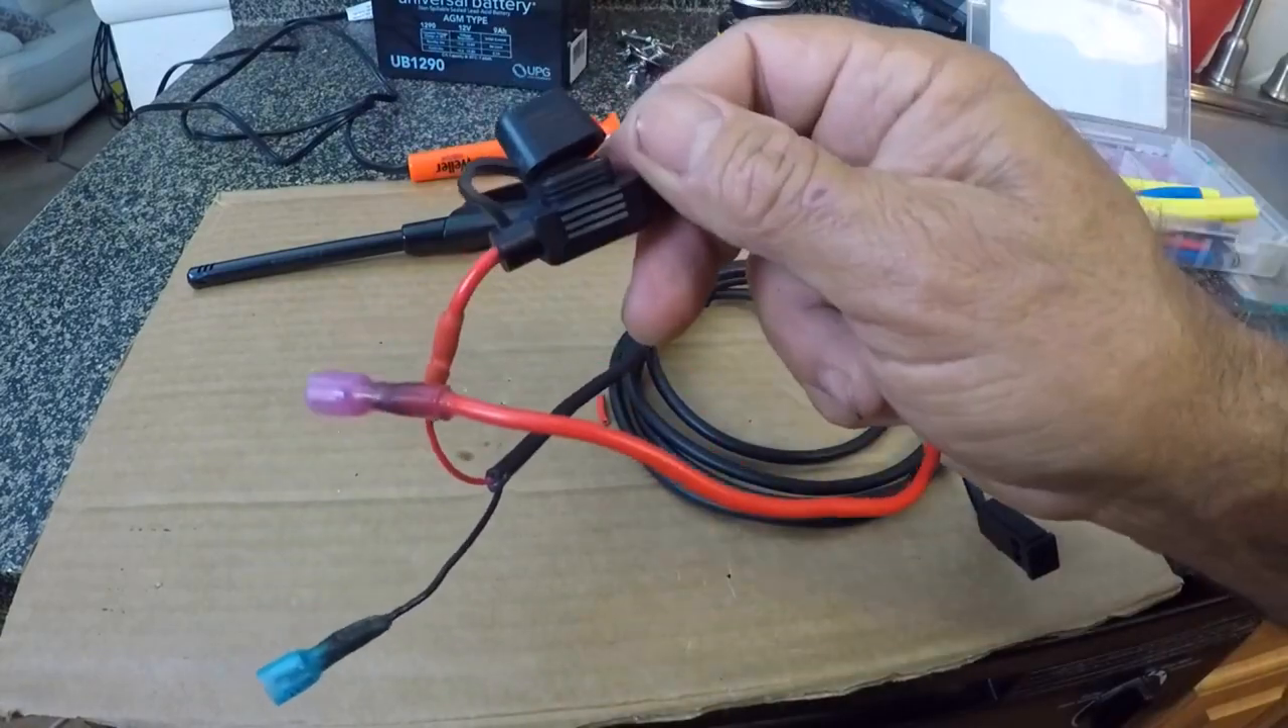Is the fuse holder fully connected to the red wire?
Yes.